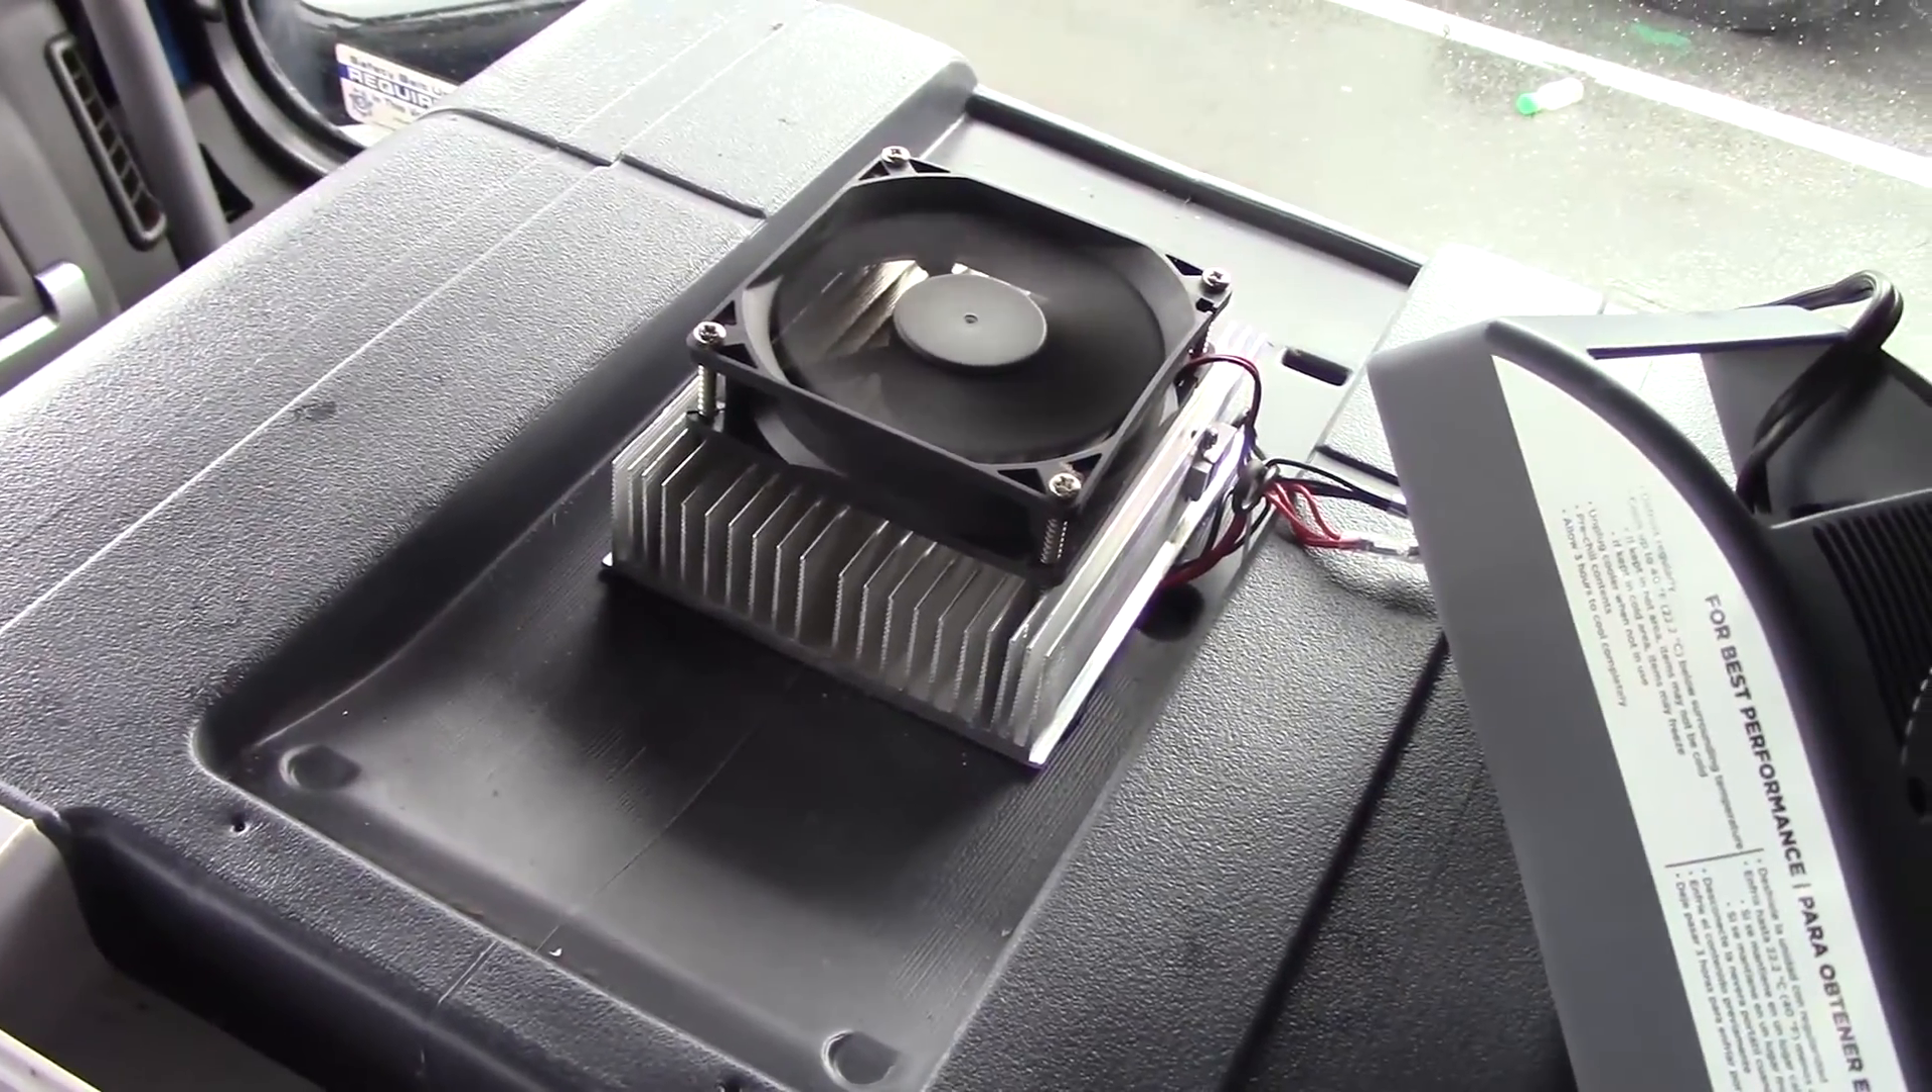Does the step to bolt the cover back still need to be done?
Yes.